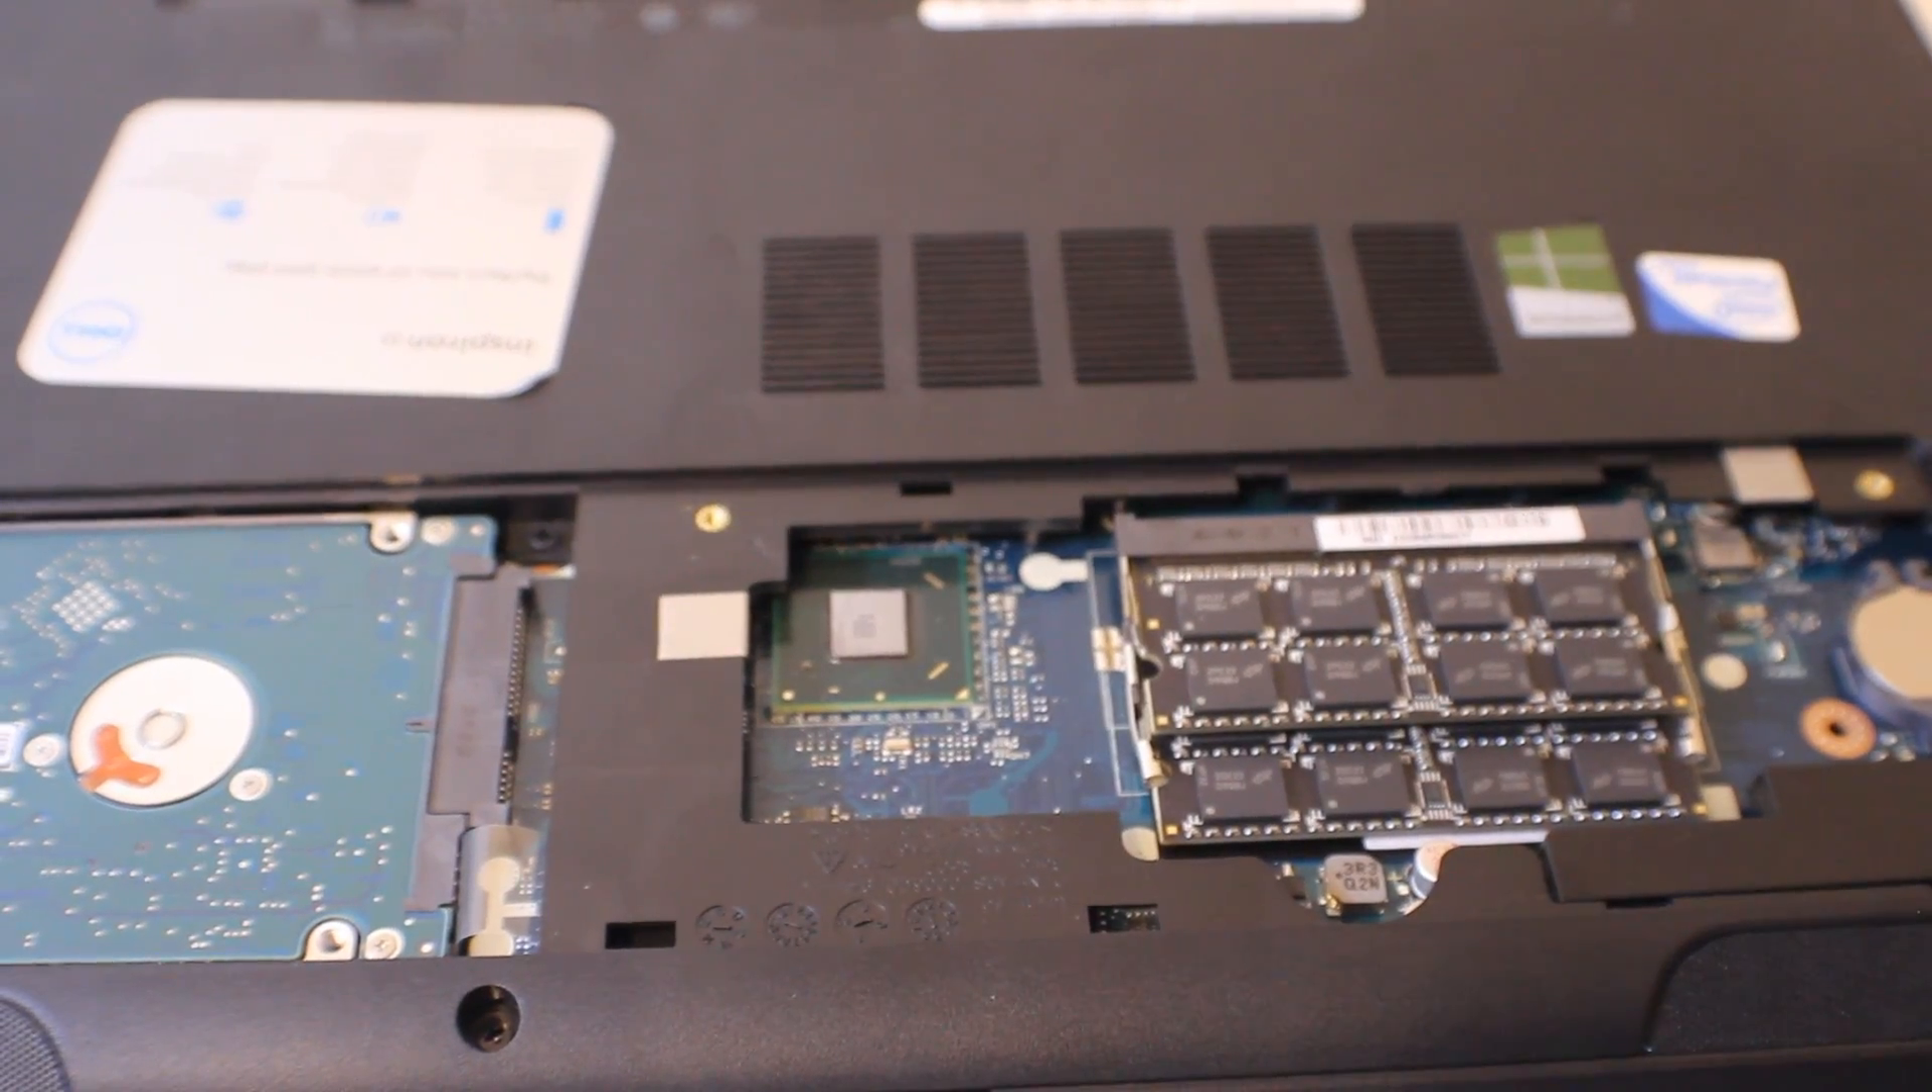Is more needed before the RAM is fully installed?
No.